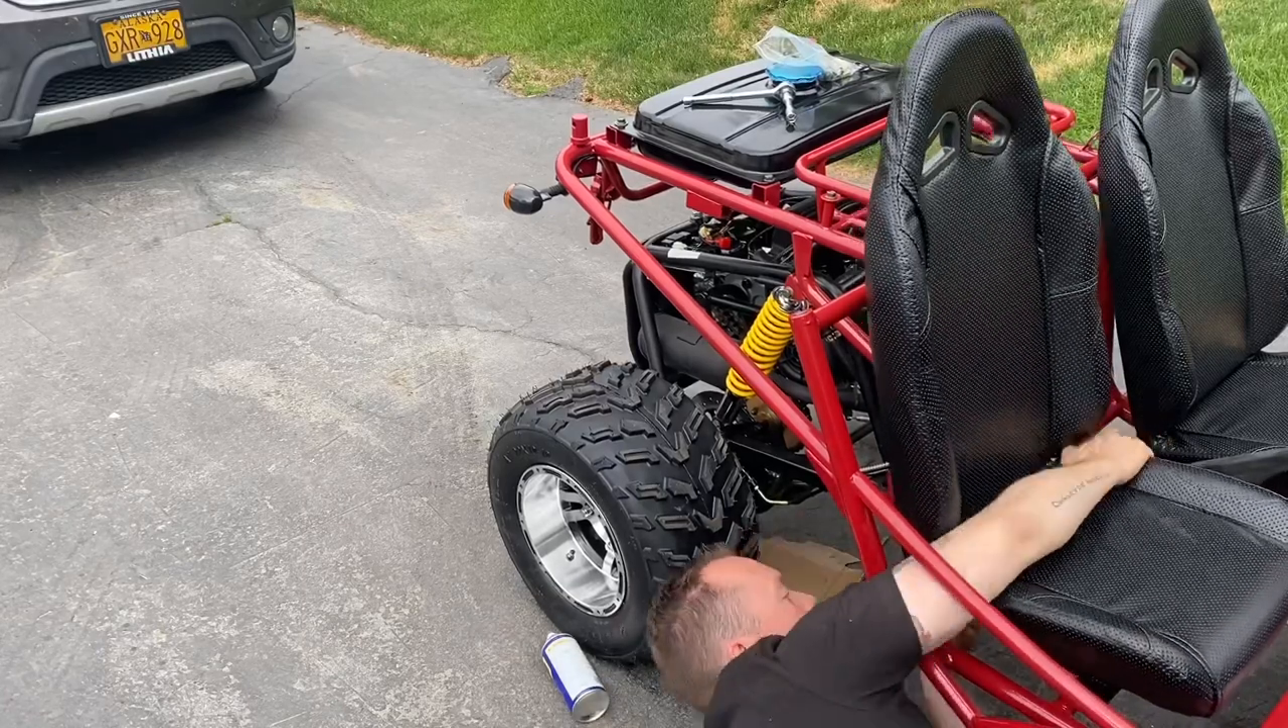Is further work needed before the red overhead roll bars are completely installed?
Yes.